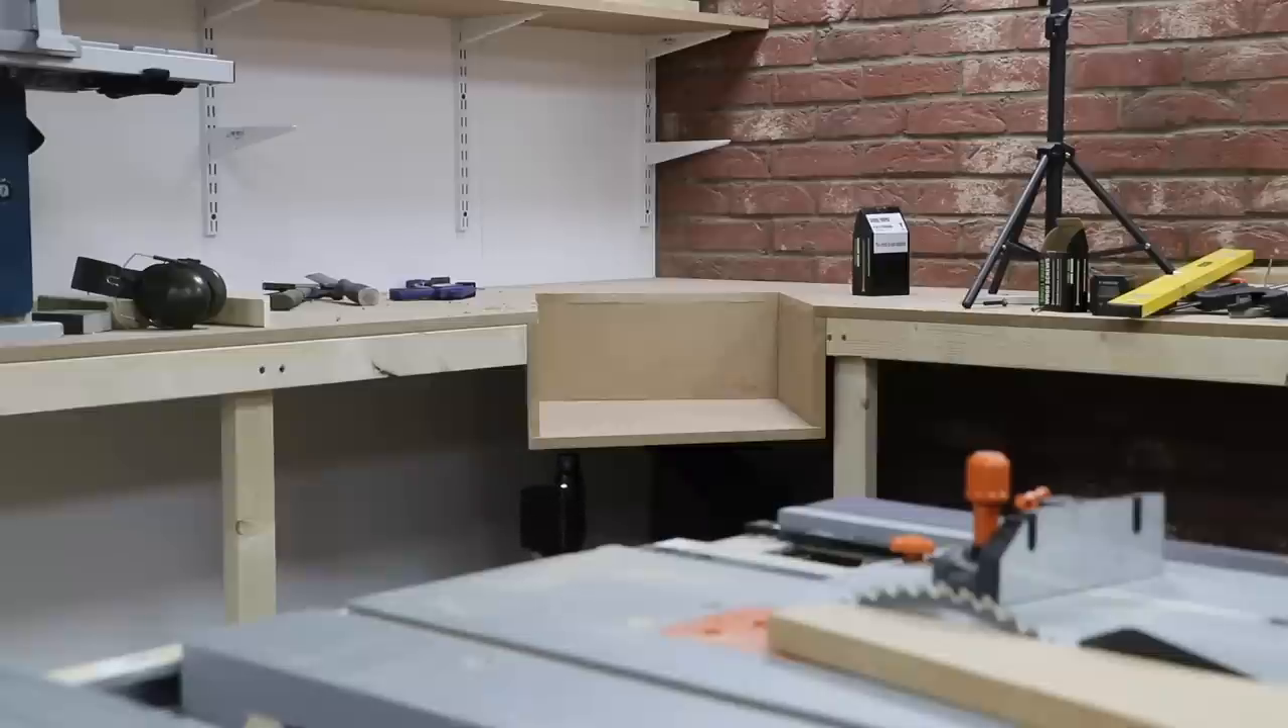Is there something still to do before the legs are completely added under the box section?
Yes.